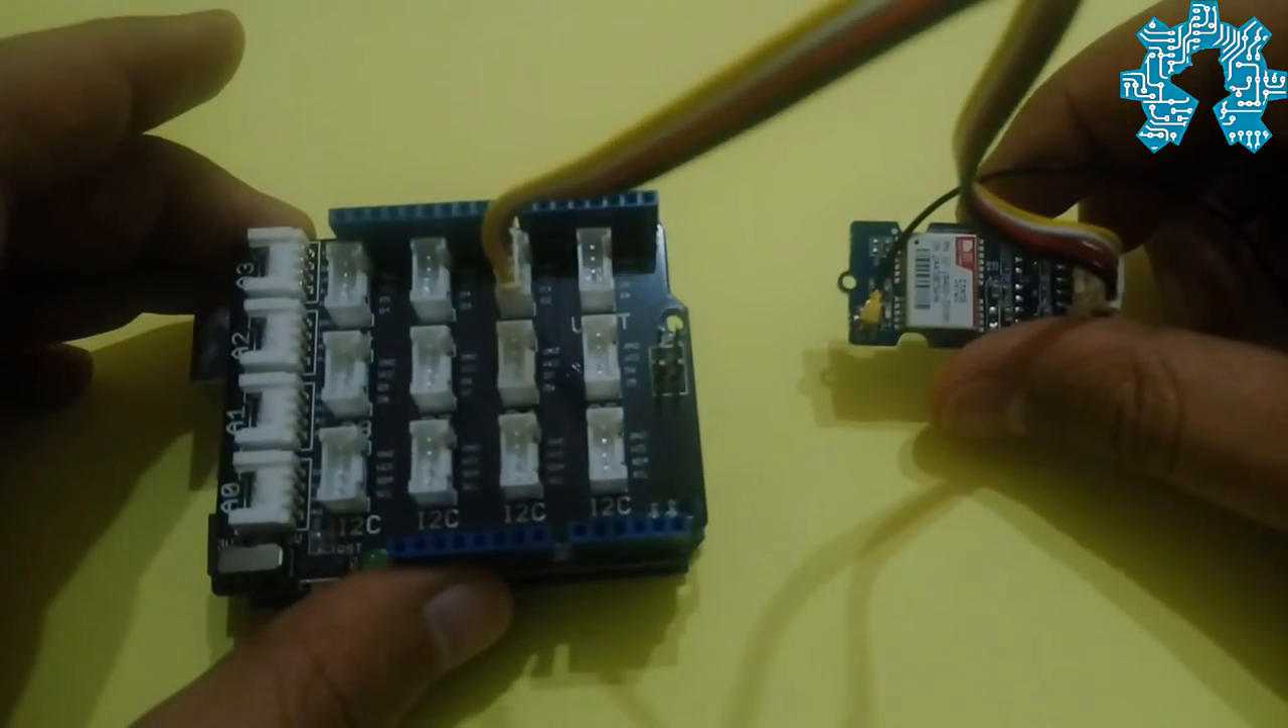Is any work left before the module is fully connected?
No.